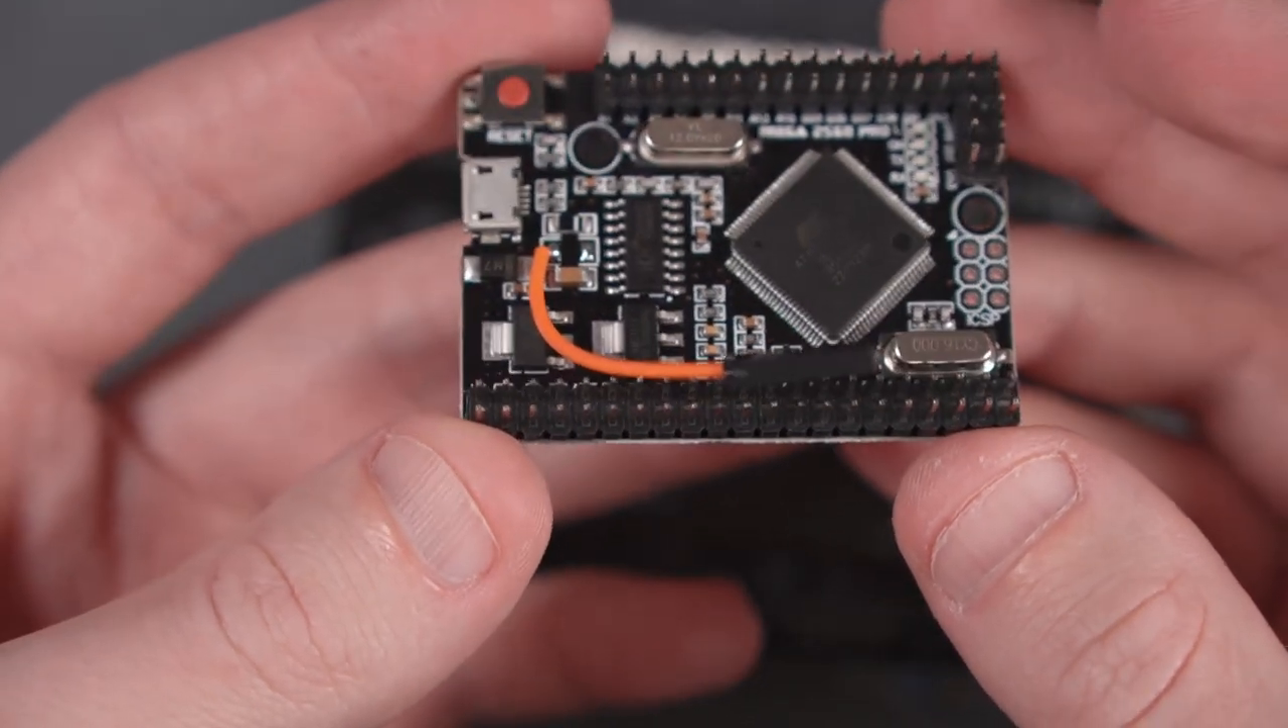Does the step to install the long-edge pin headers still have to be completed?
No.